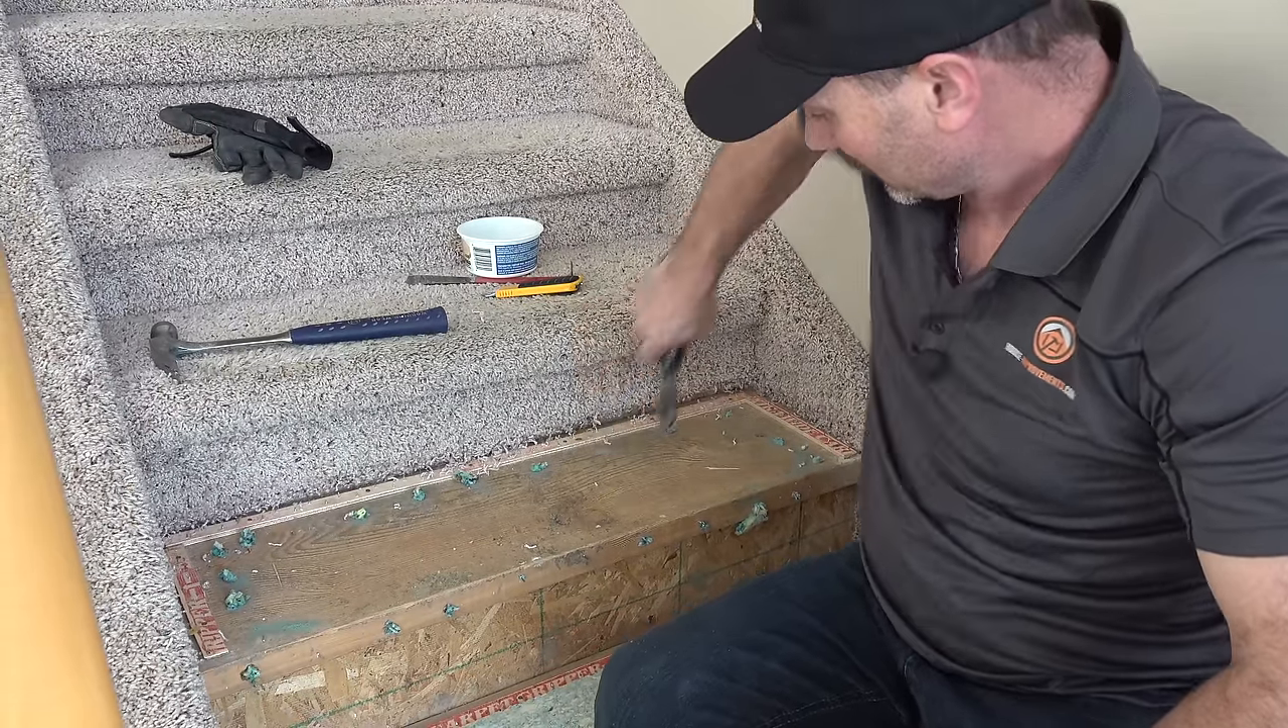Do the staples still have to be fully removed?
Yes.